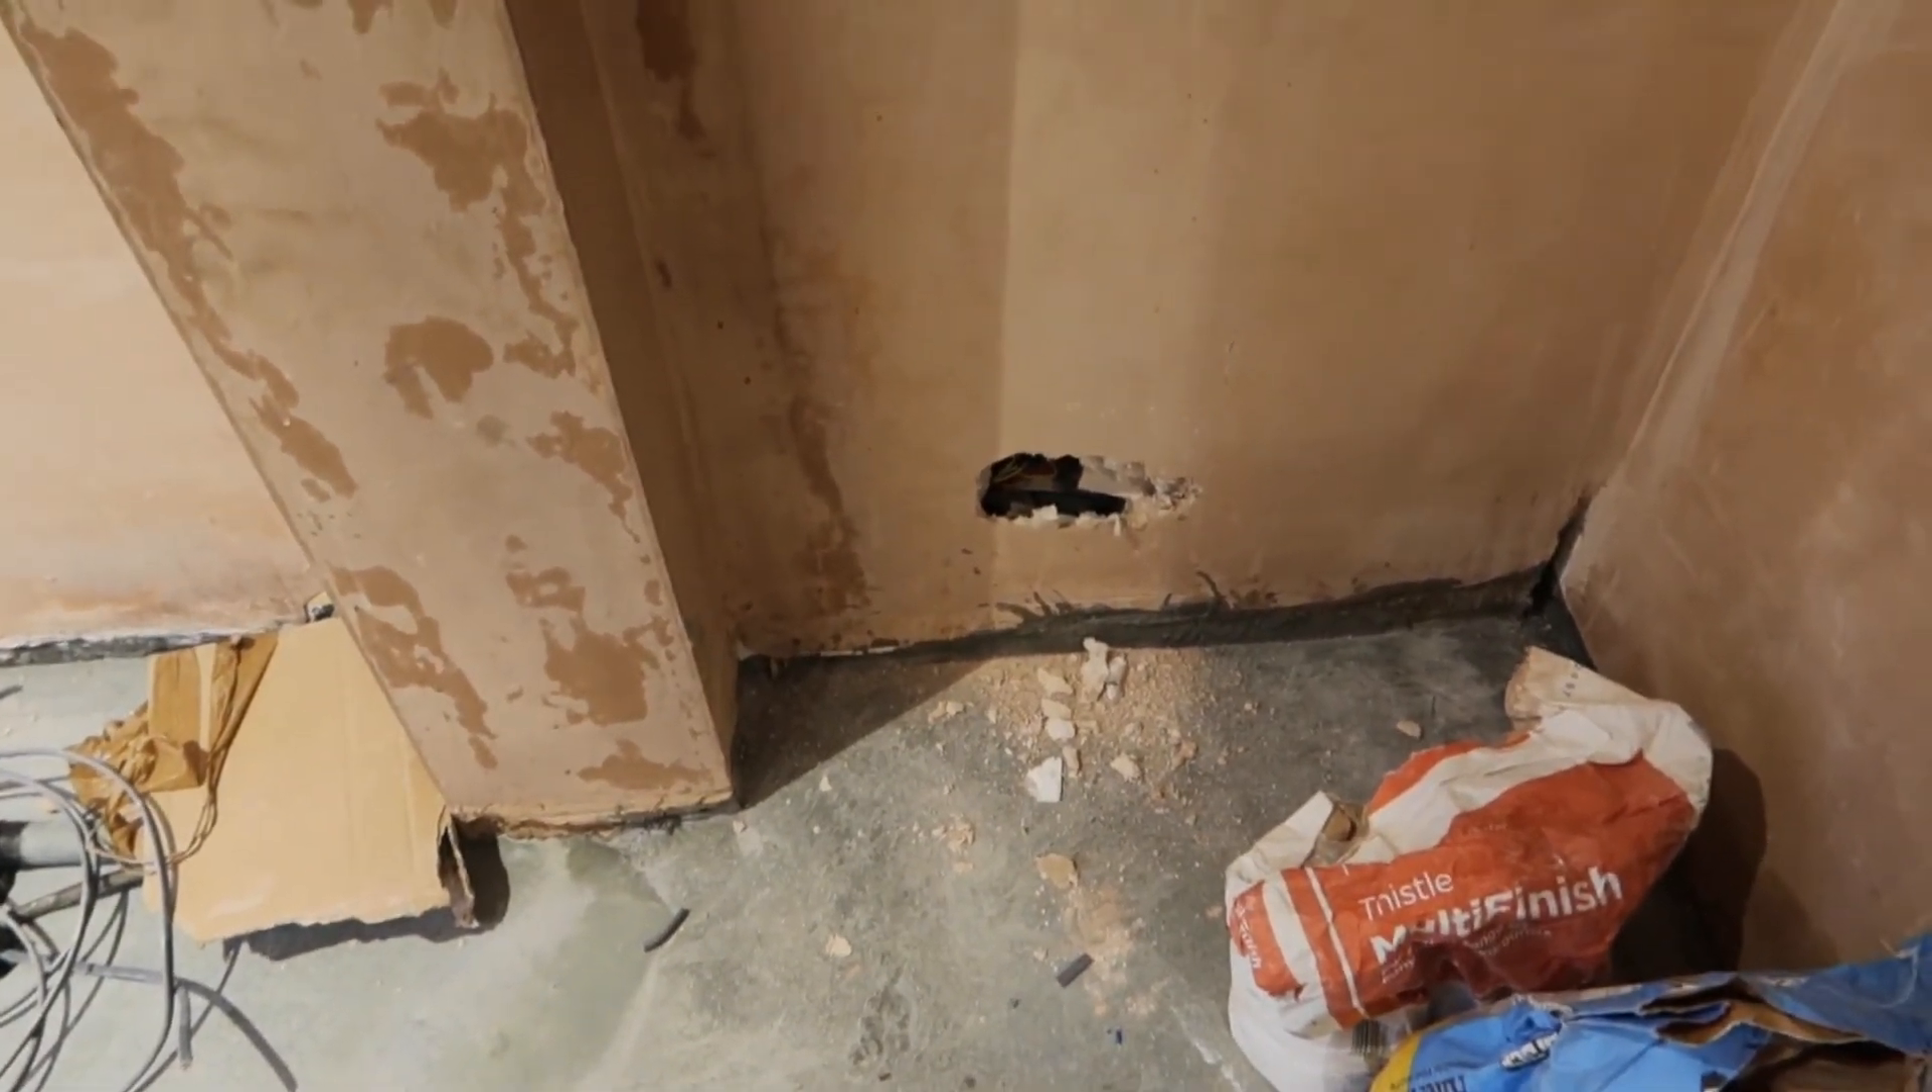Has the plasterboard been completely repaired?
No.